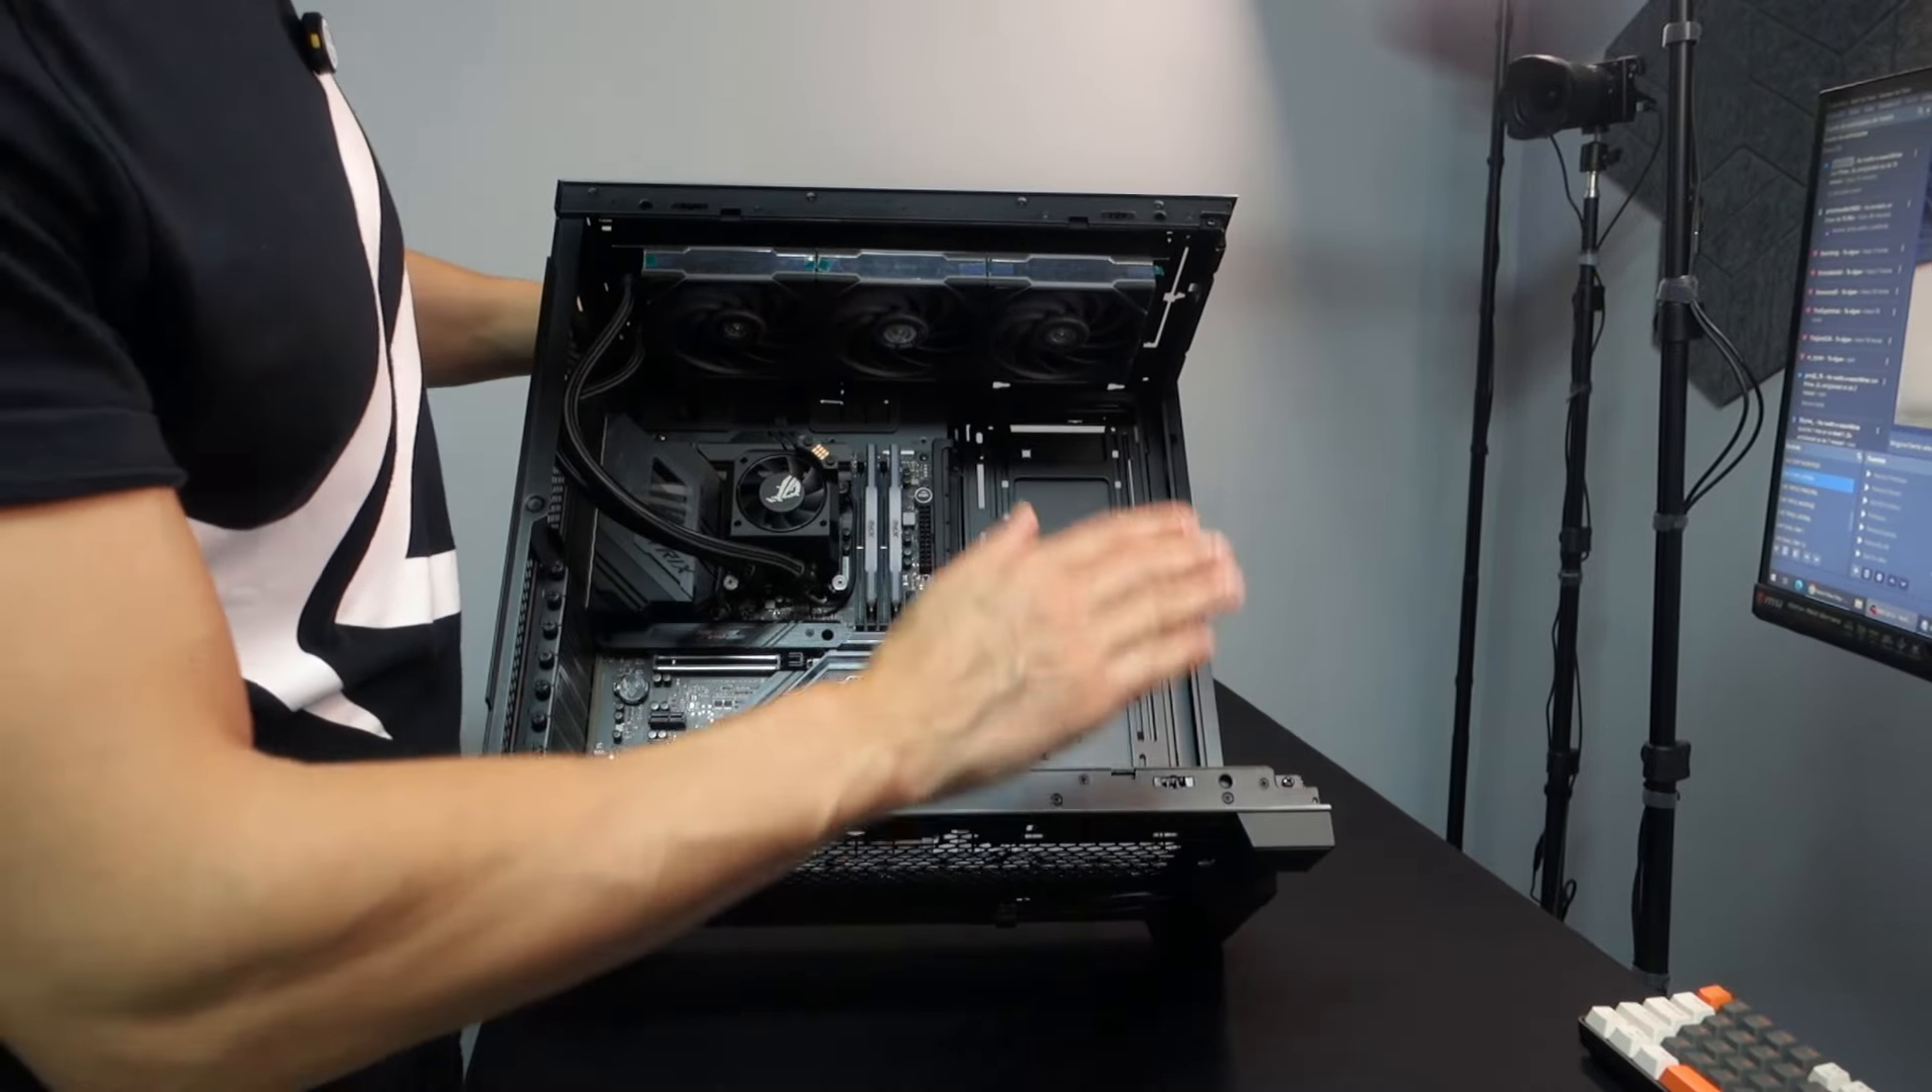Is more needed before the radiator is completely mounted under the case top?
No.